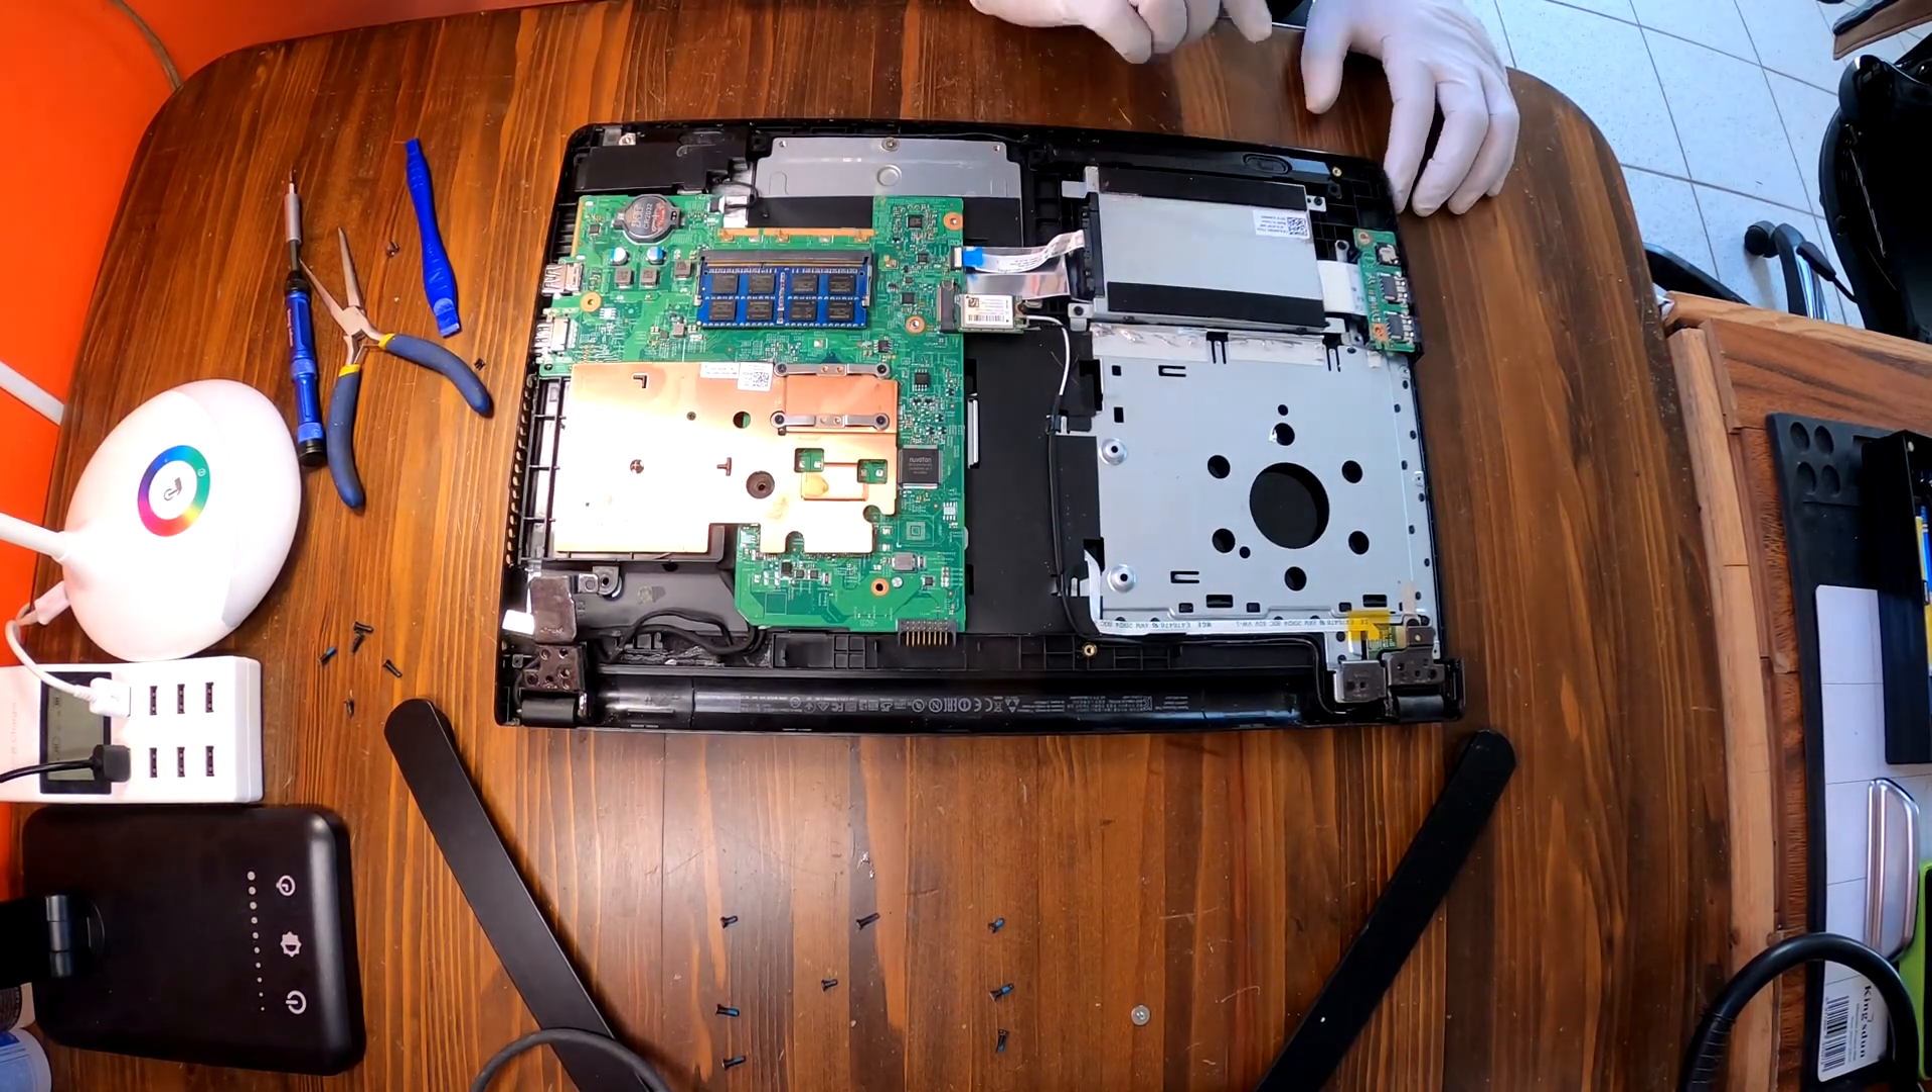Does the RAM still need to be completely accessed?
No.